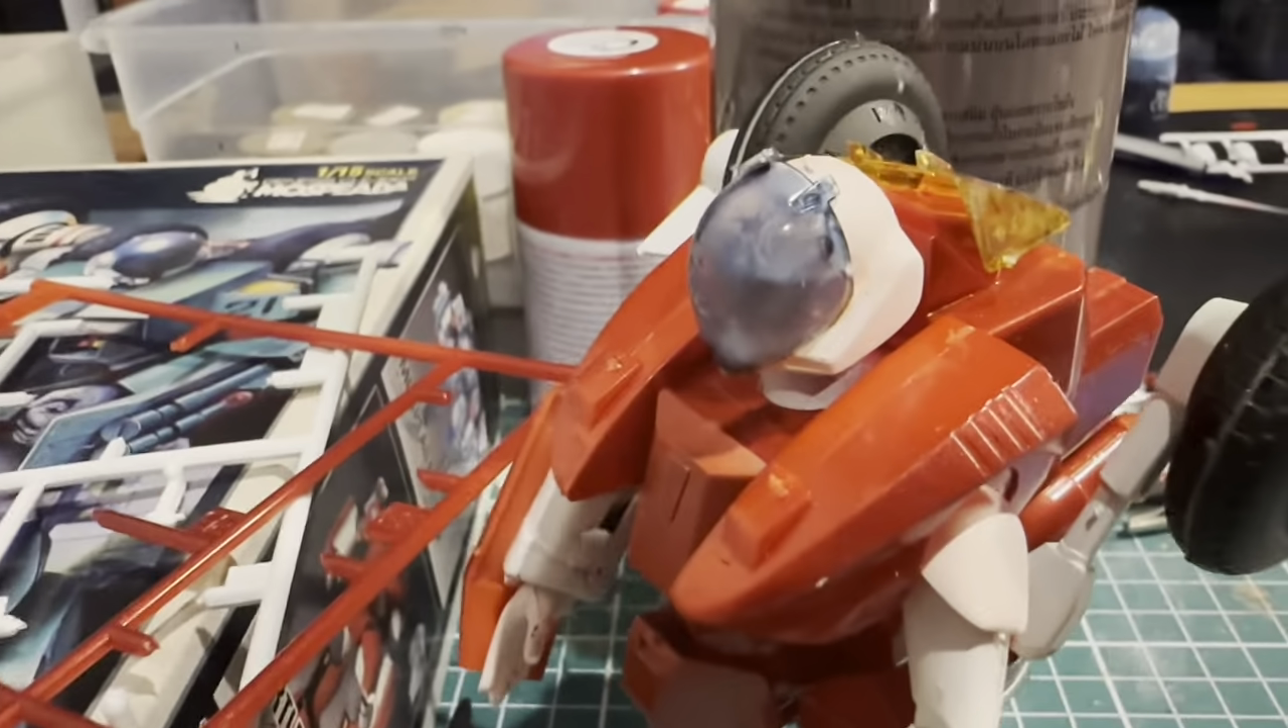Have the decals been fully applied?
No.